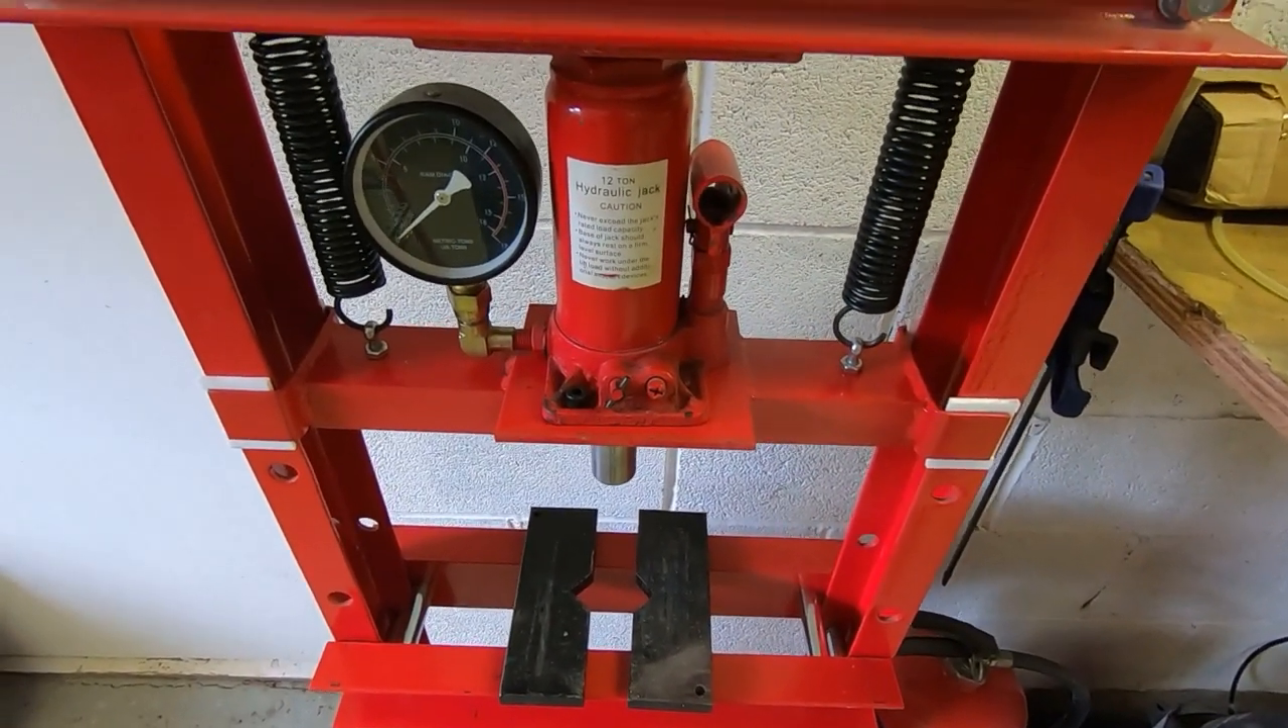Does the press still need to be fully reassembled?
No.